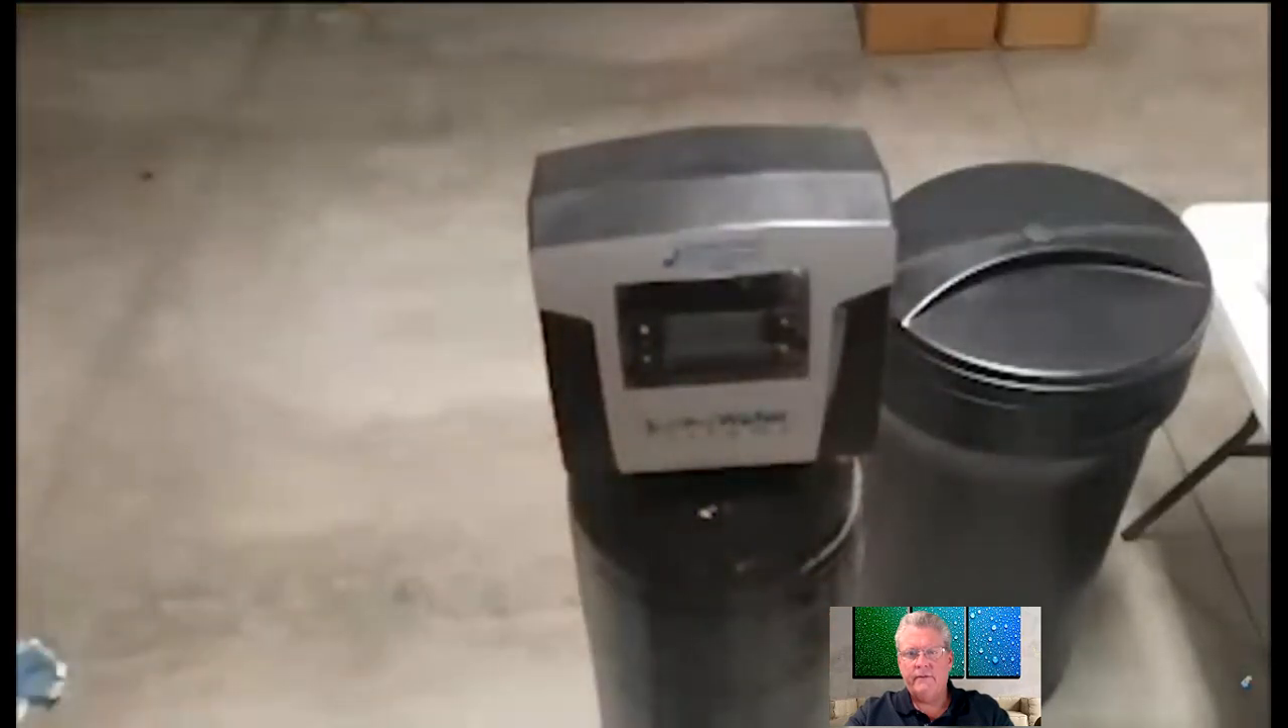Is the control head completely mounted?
Yes.